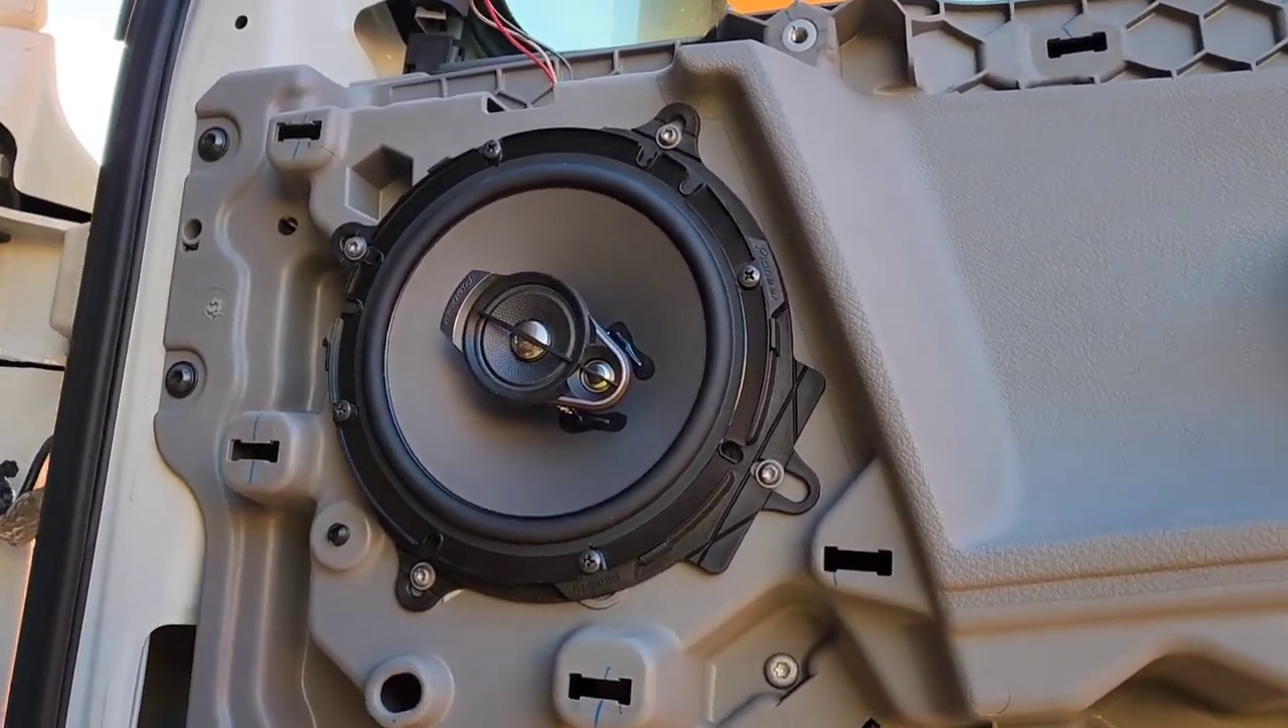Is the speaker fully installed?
Yes.